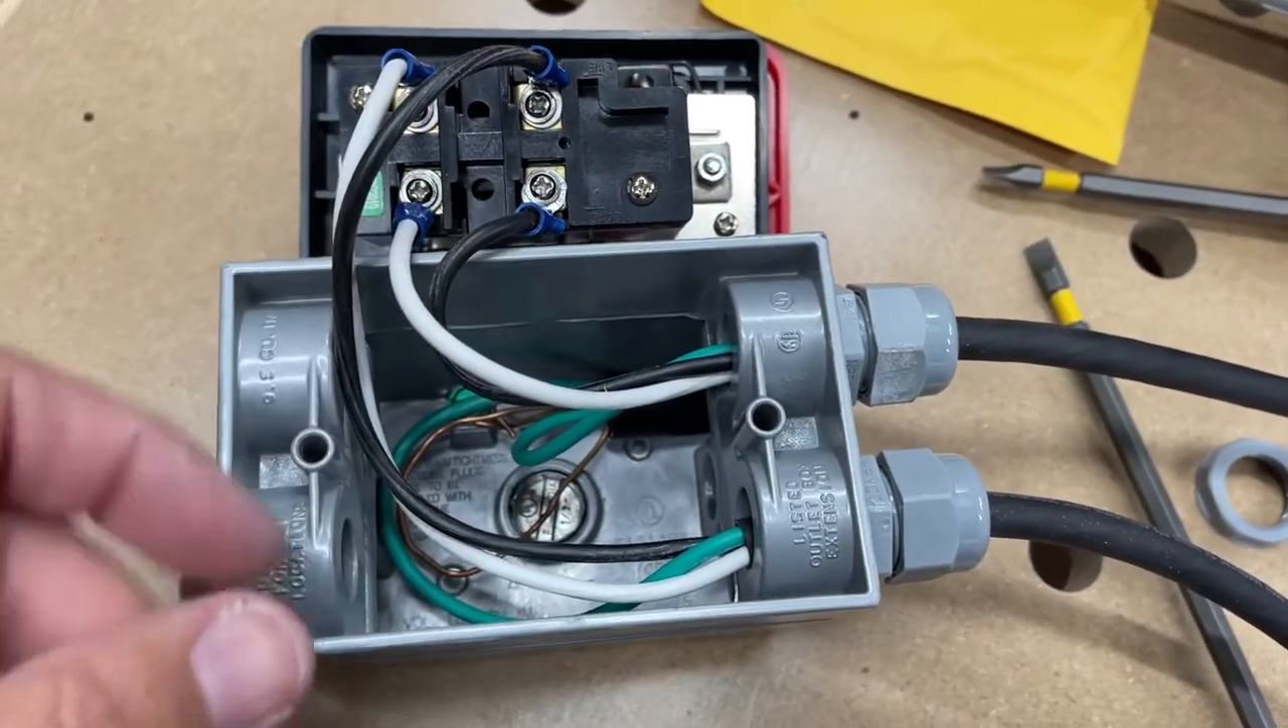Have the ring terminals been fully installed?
Yes.